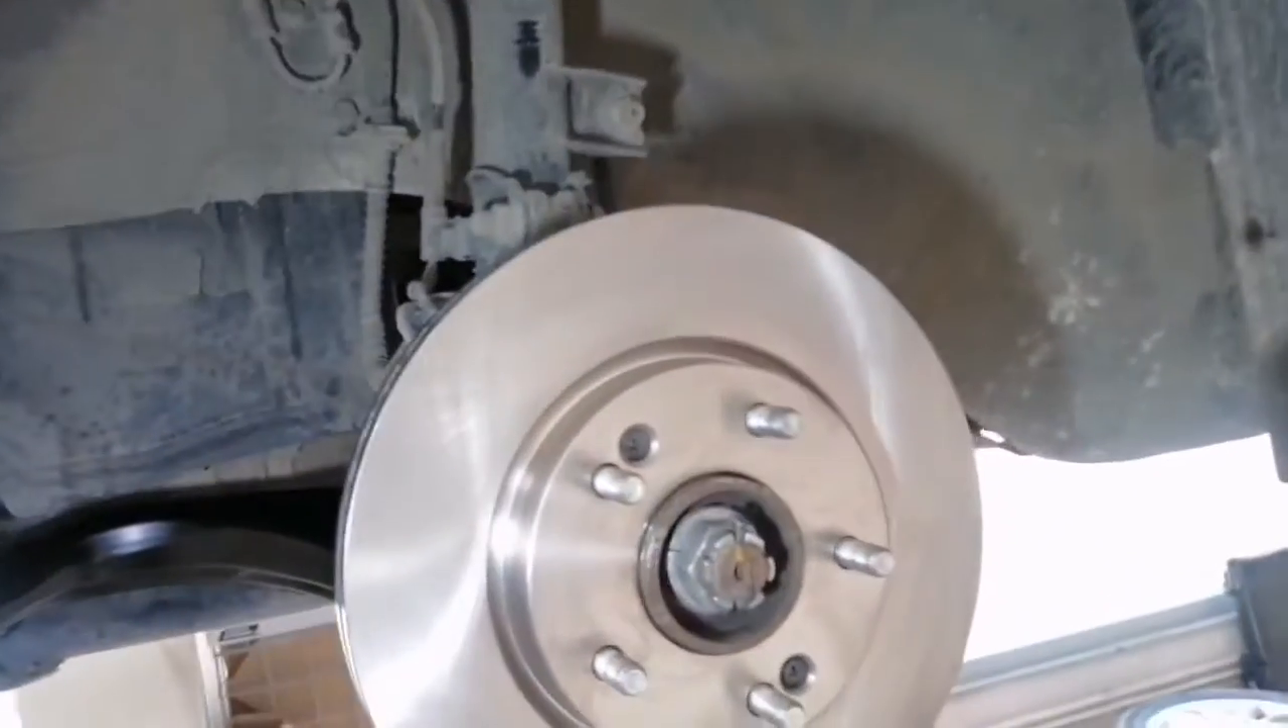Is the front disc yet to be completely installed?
No.